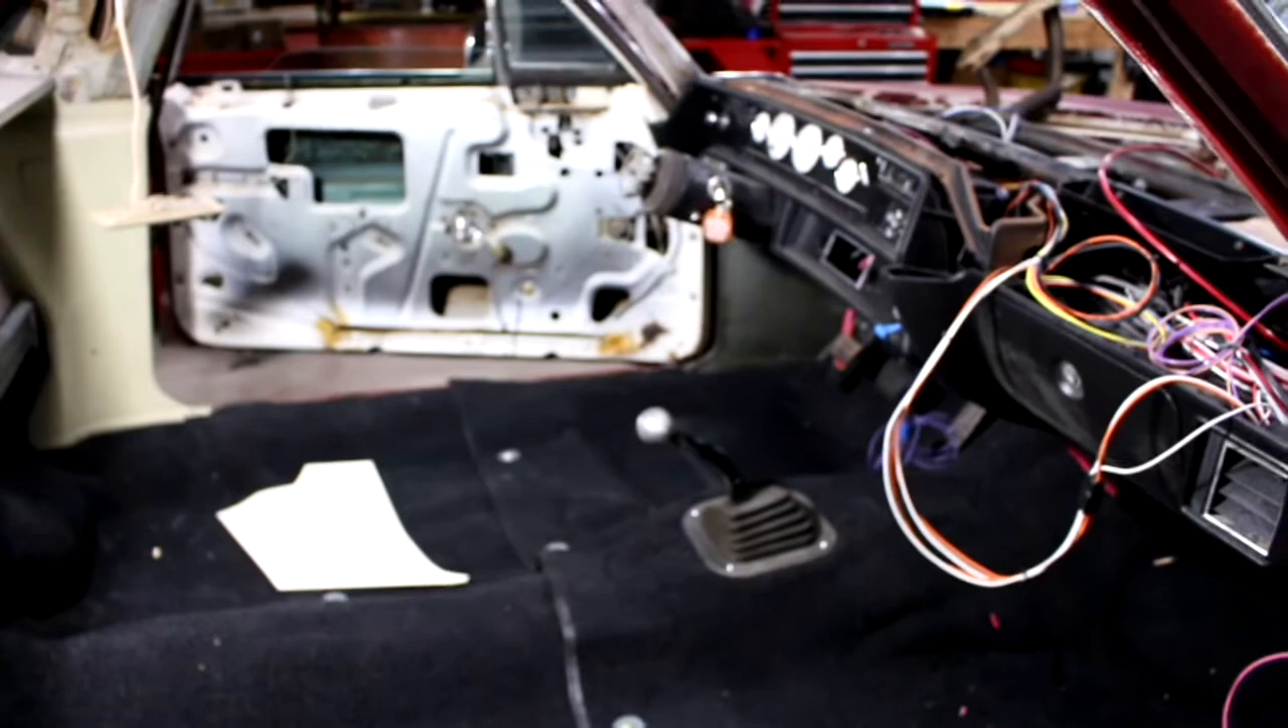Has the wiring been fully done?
No.